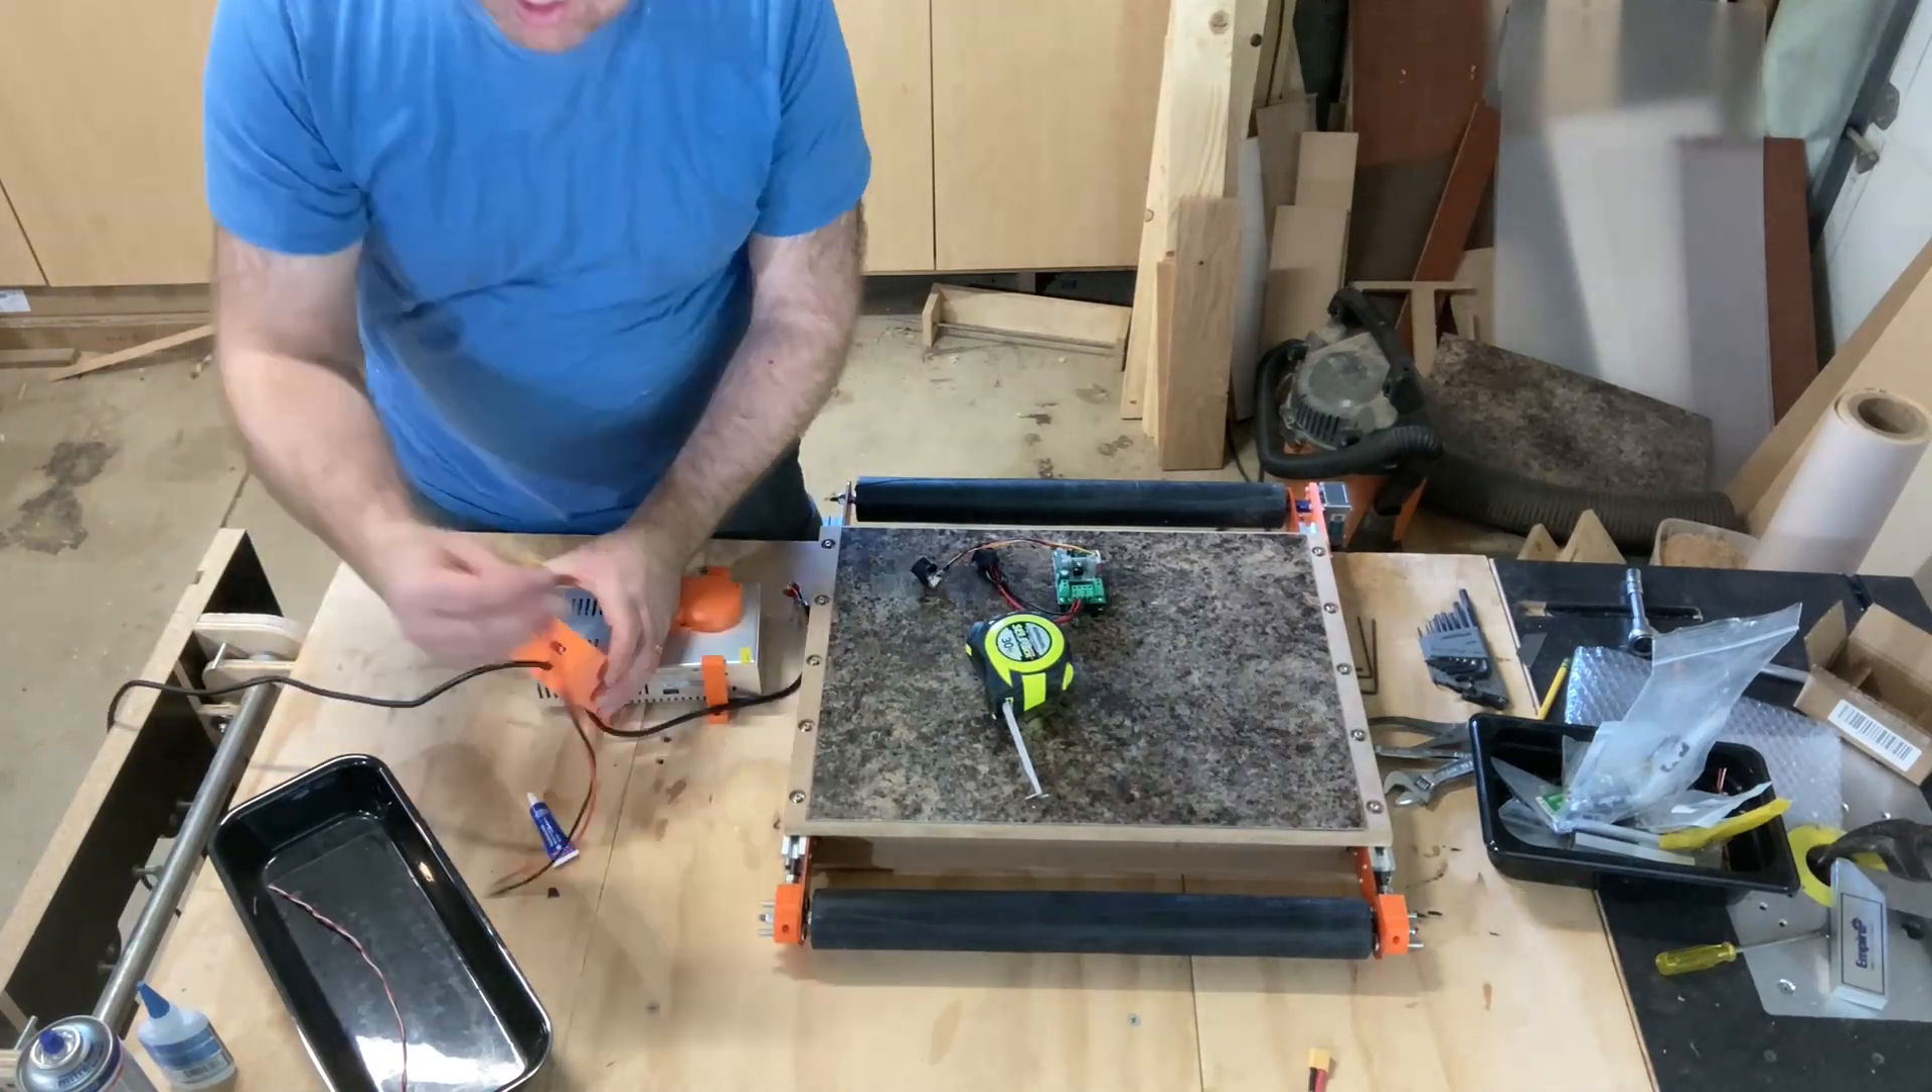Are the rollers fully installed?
Yes.